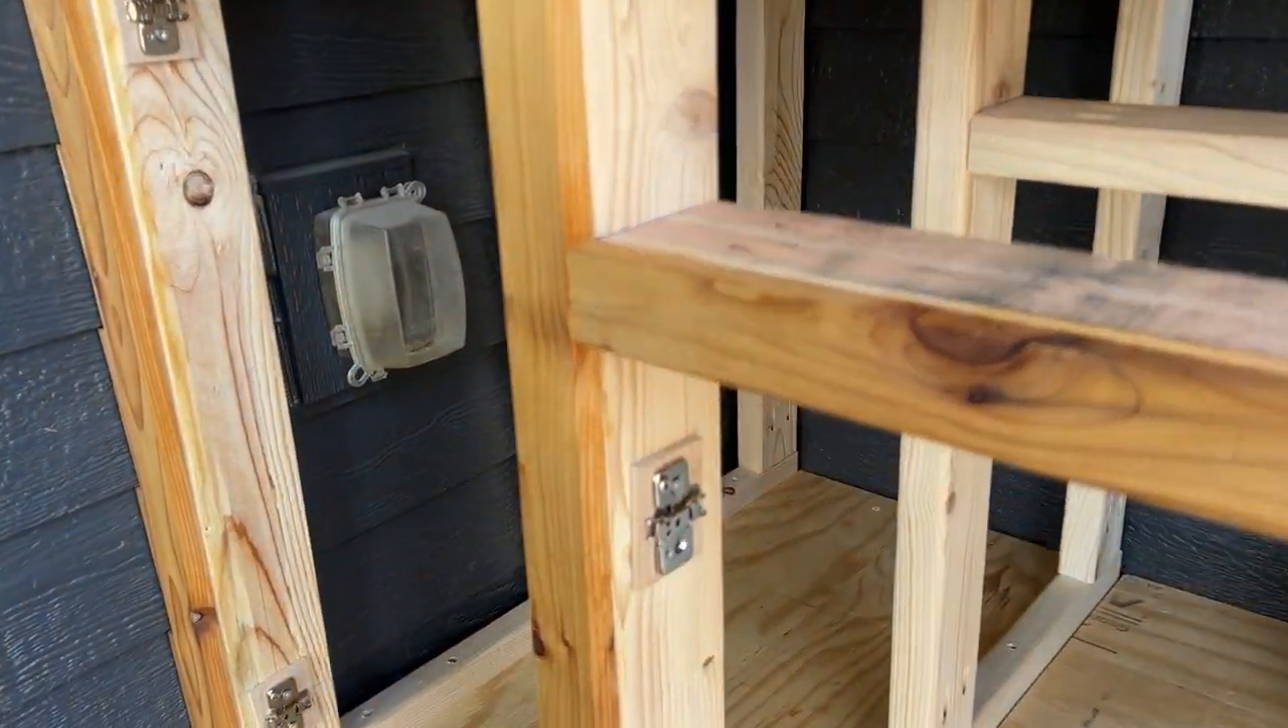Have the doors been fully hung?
No.